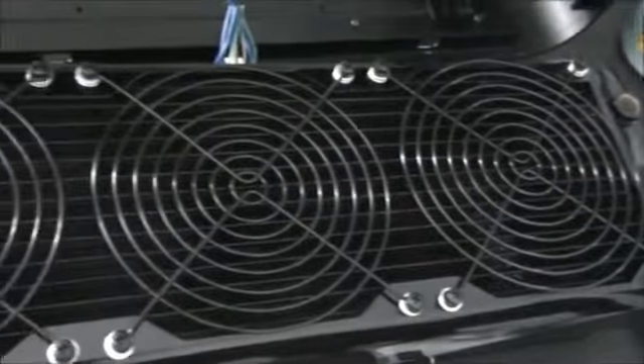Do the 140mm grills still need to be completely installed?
No.